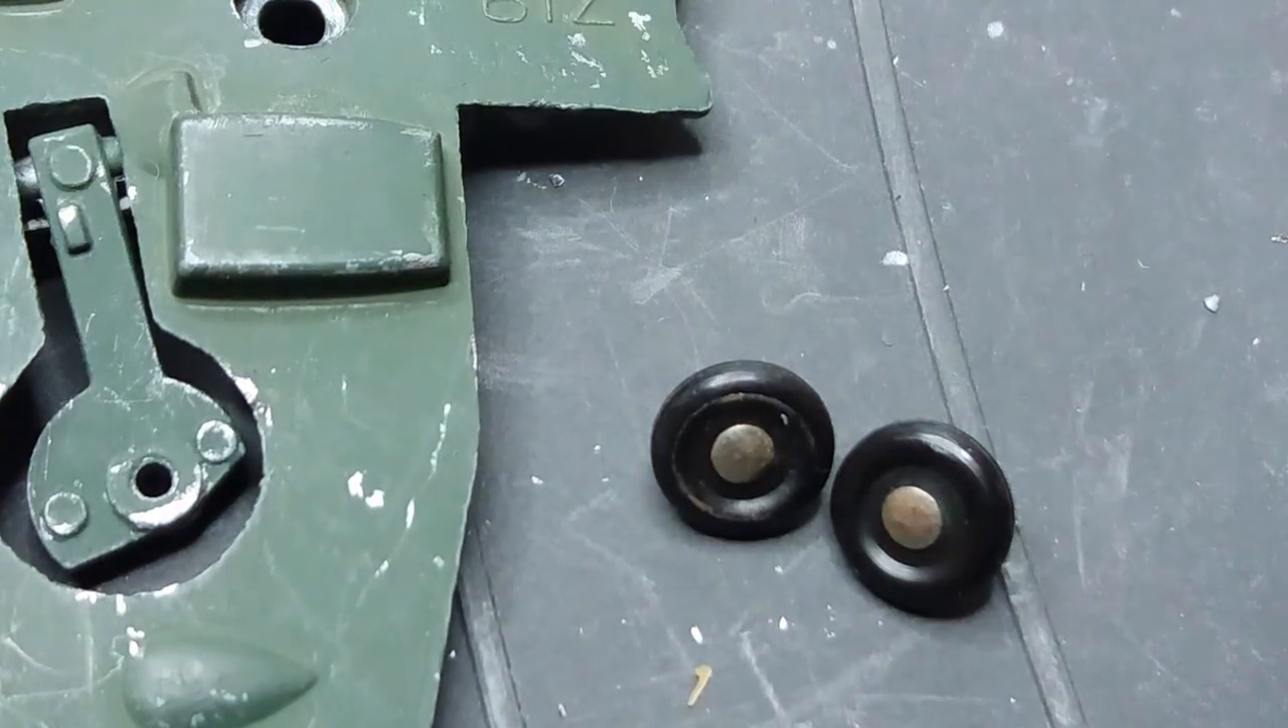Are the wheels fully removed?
Yes.